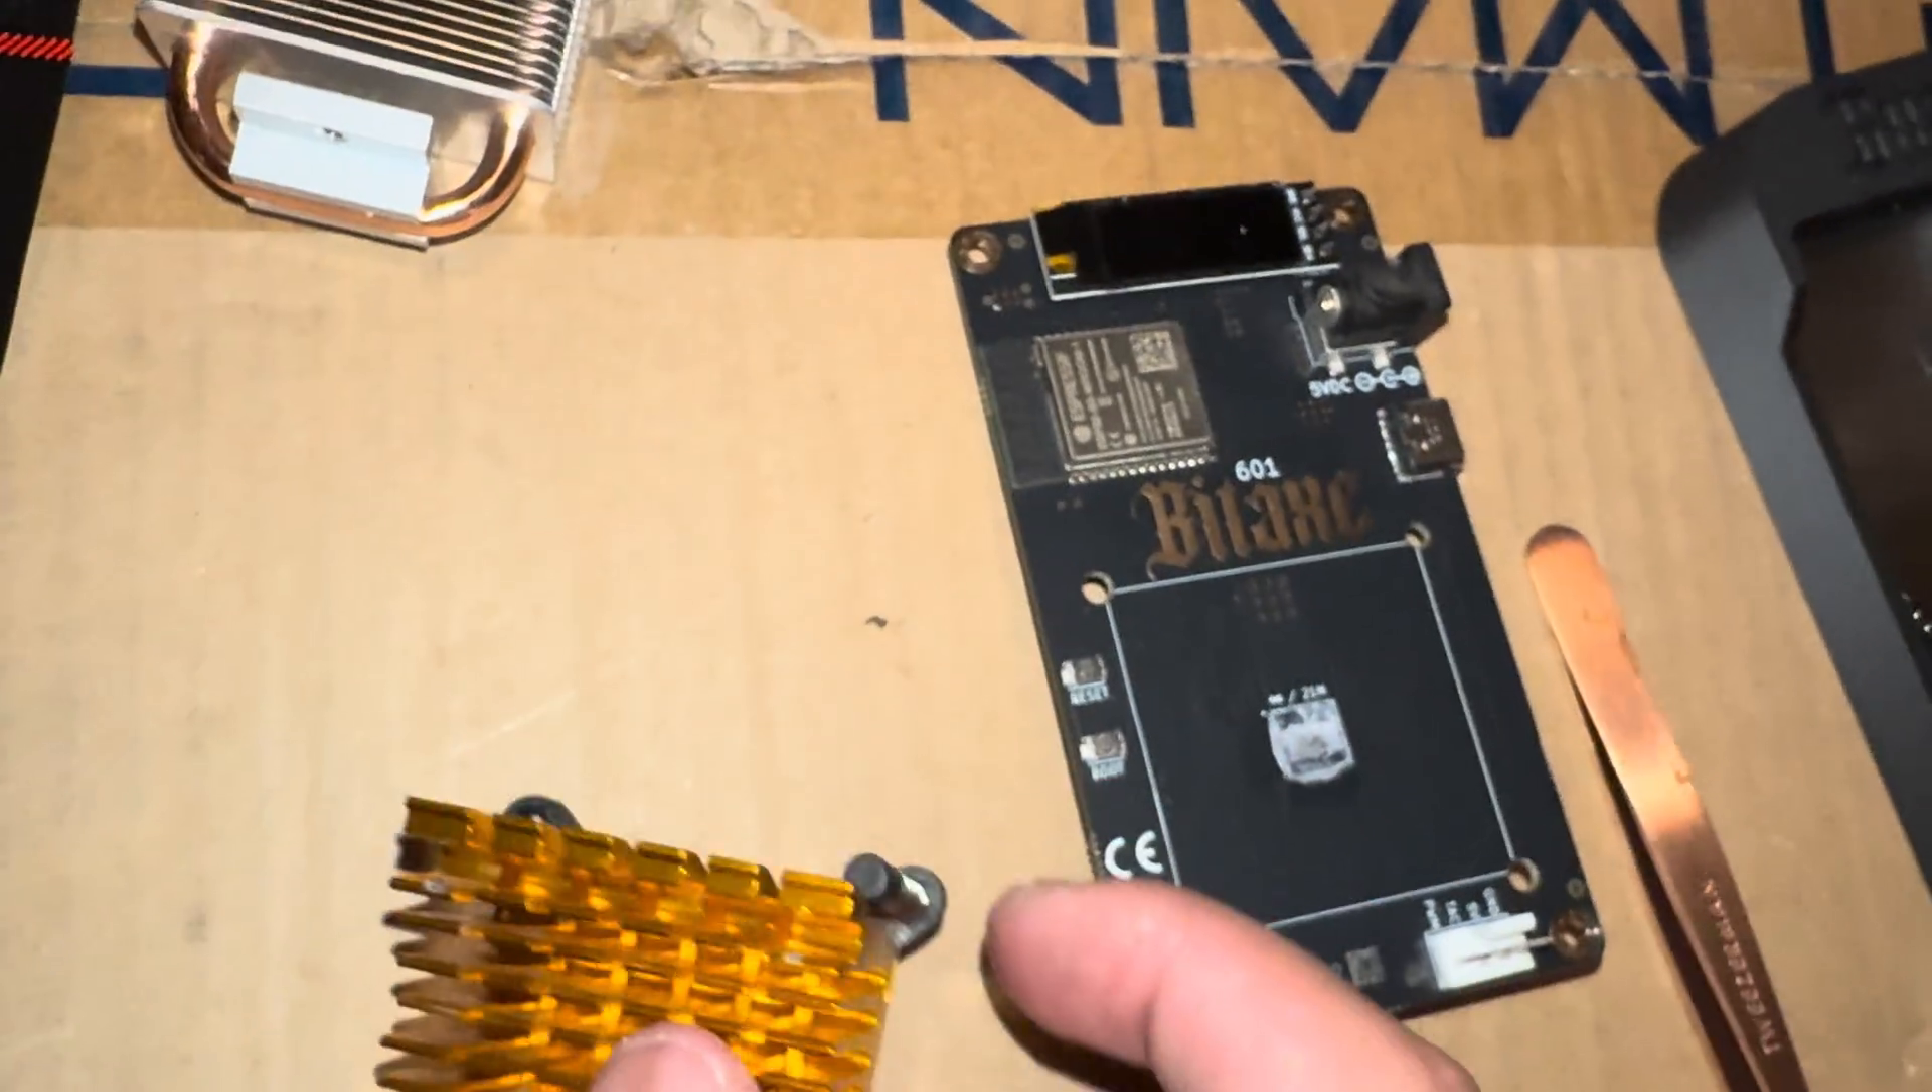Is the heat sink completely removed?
Yes.